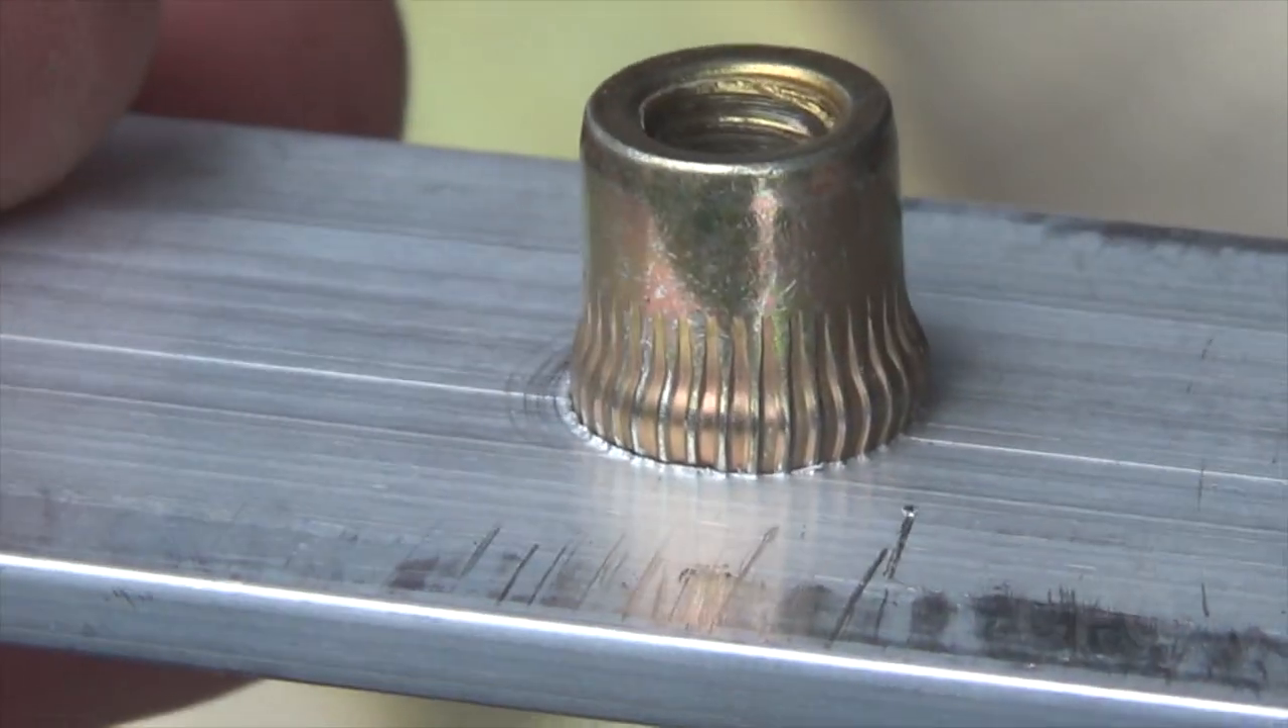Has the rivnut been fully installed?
Yes.